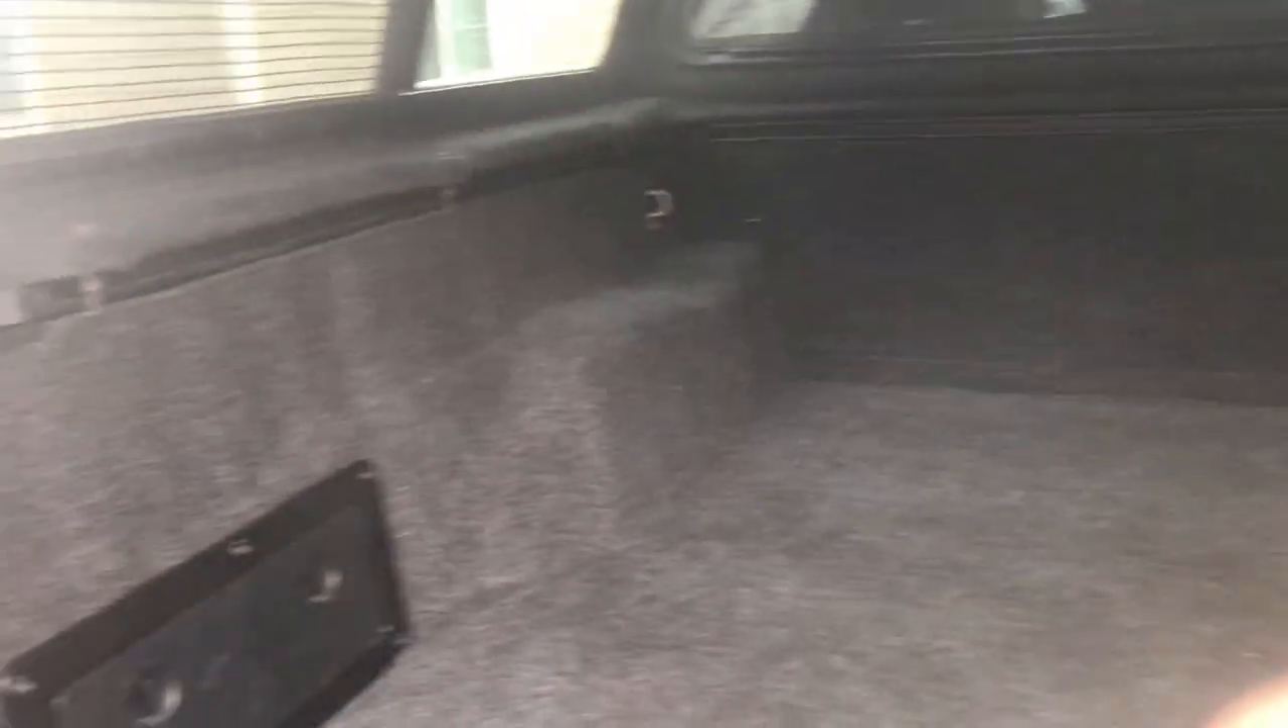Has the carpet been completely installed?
Yes.